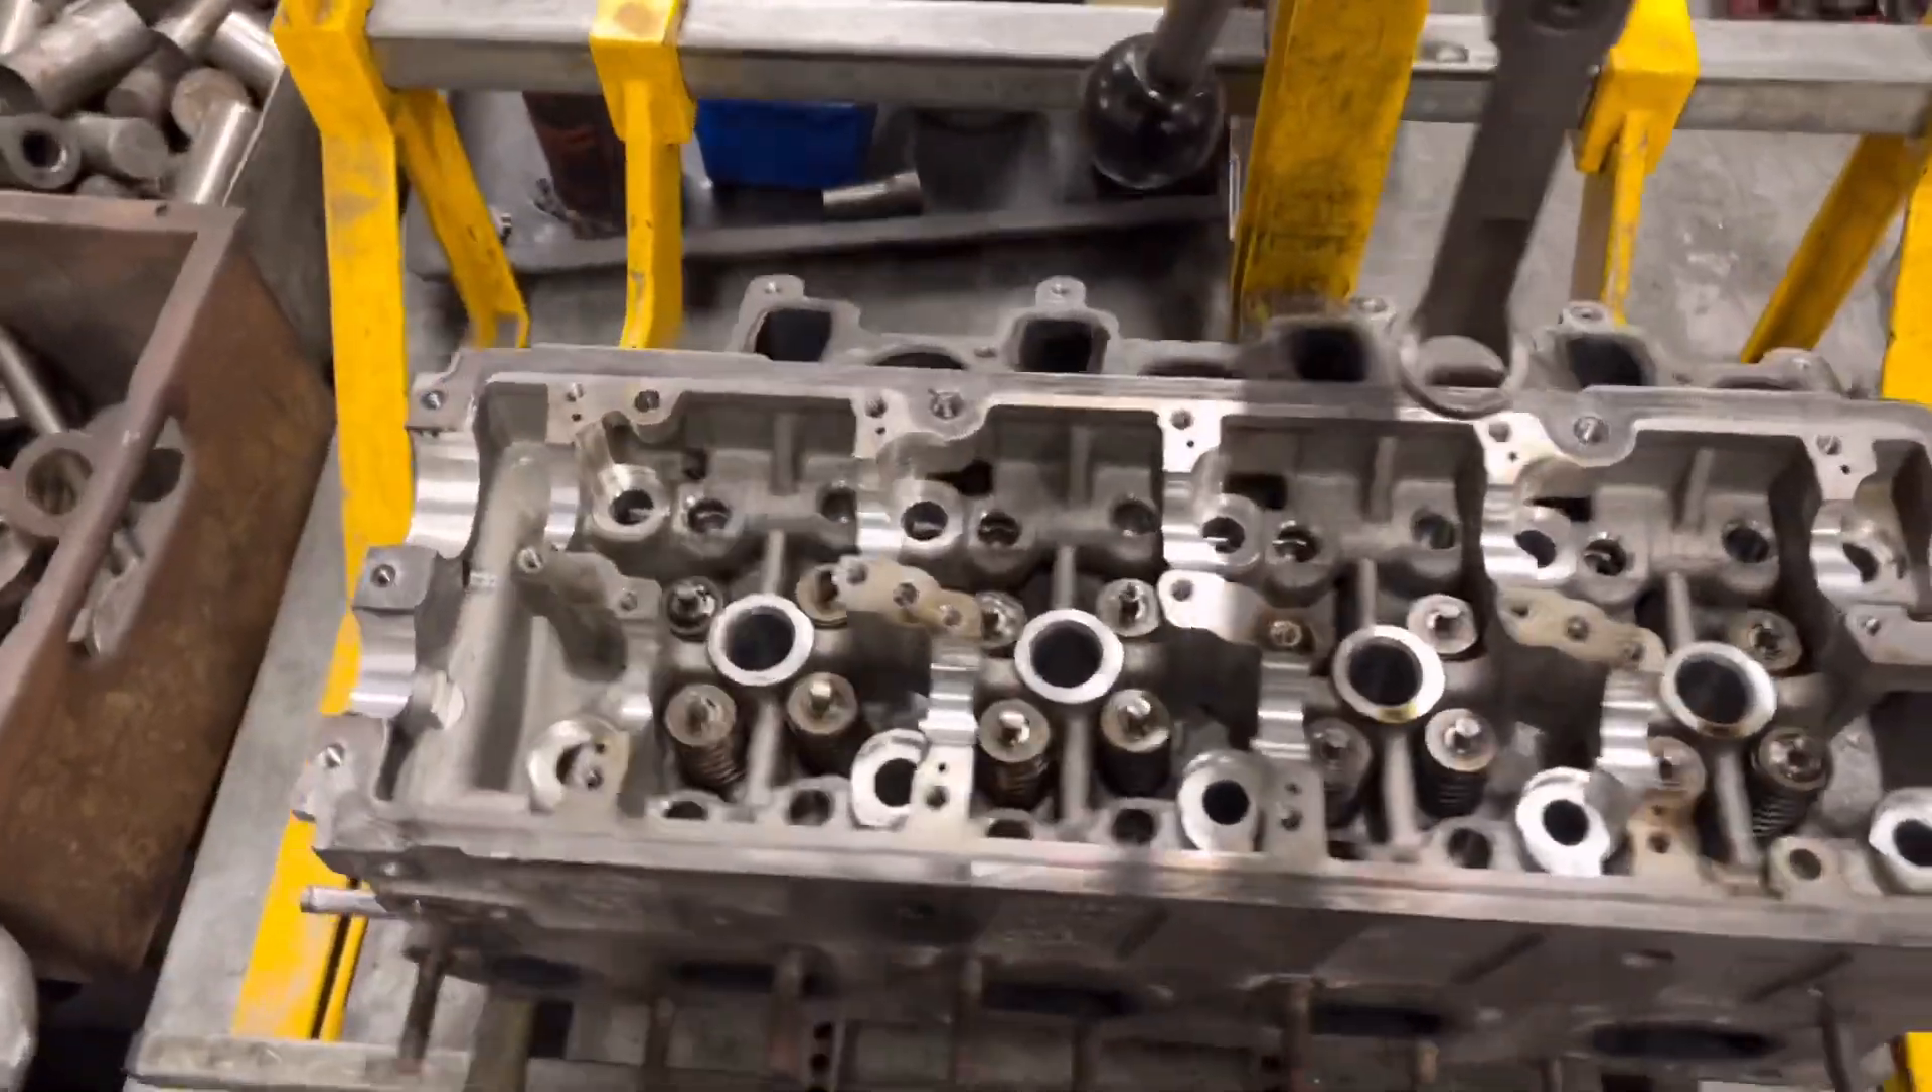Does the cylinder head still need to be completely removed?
No.